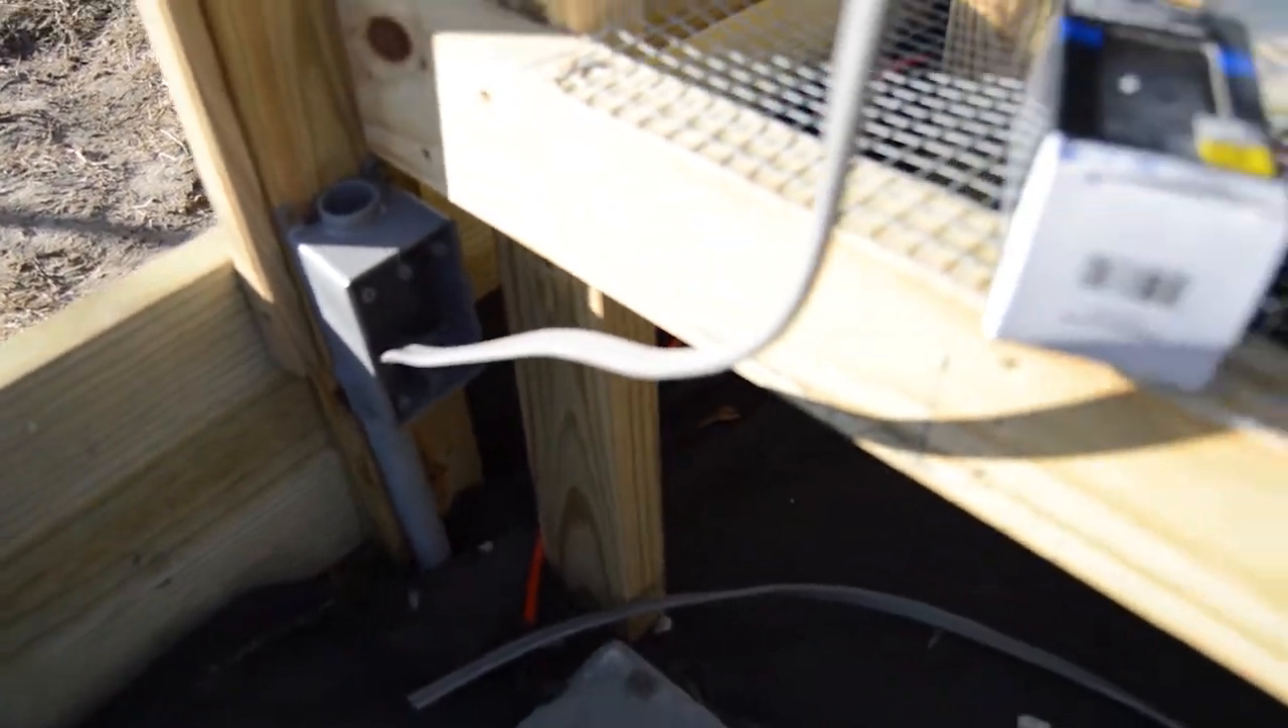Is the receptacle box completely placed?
Yes.